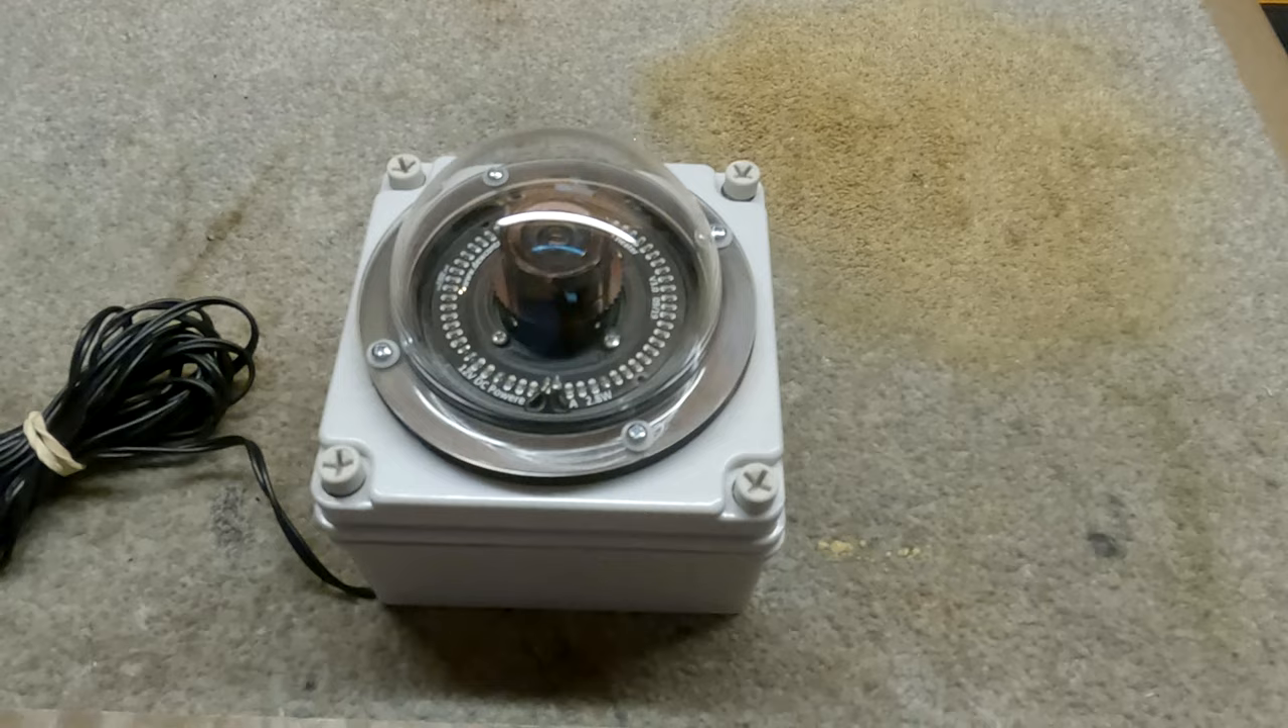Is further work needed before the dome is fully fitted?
No.